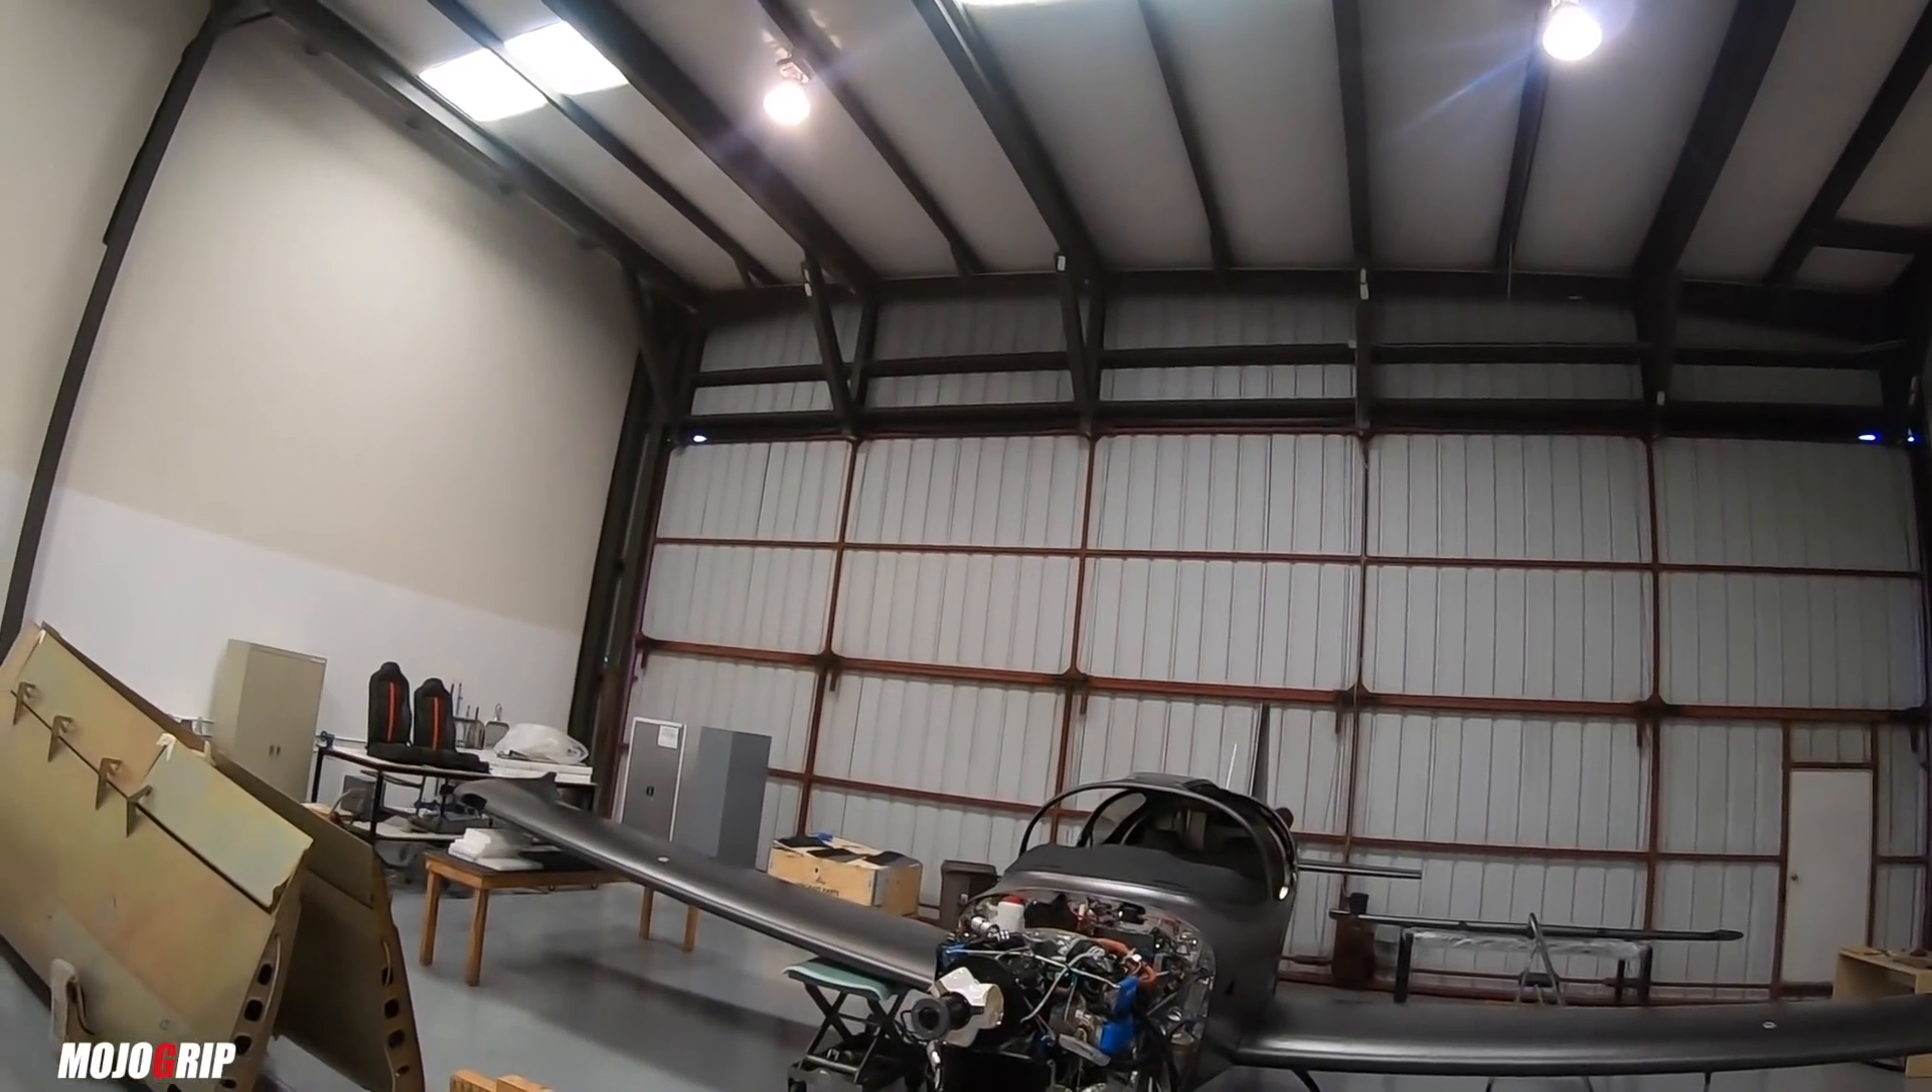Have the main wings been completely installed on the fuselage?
Yes.